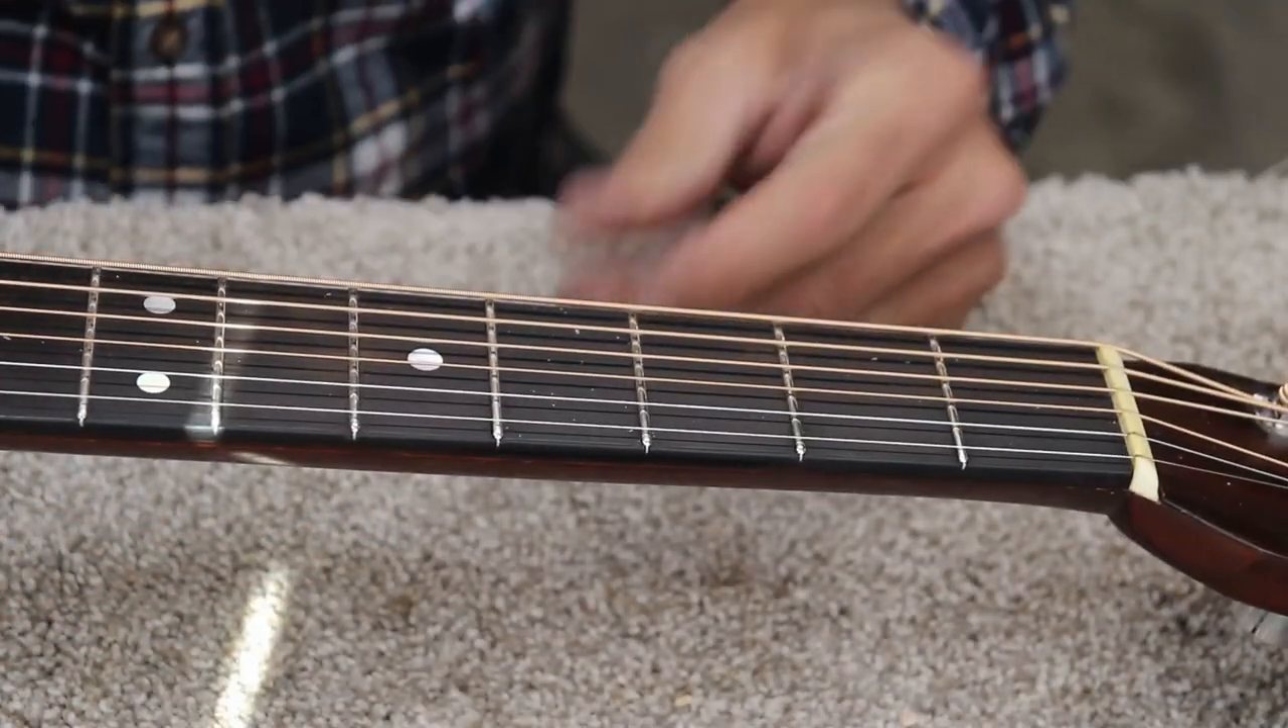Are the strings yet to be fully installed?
No.